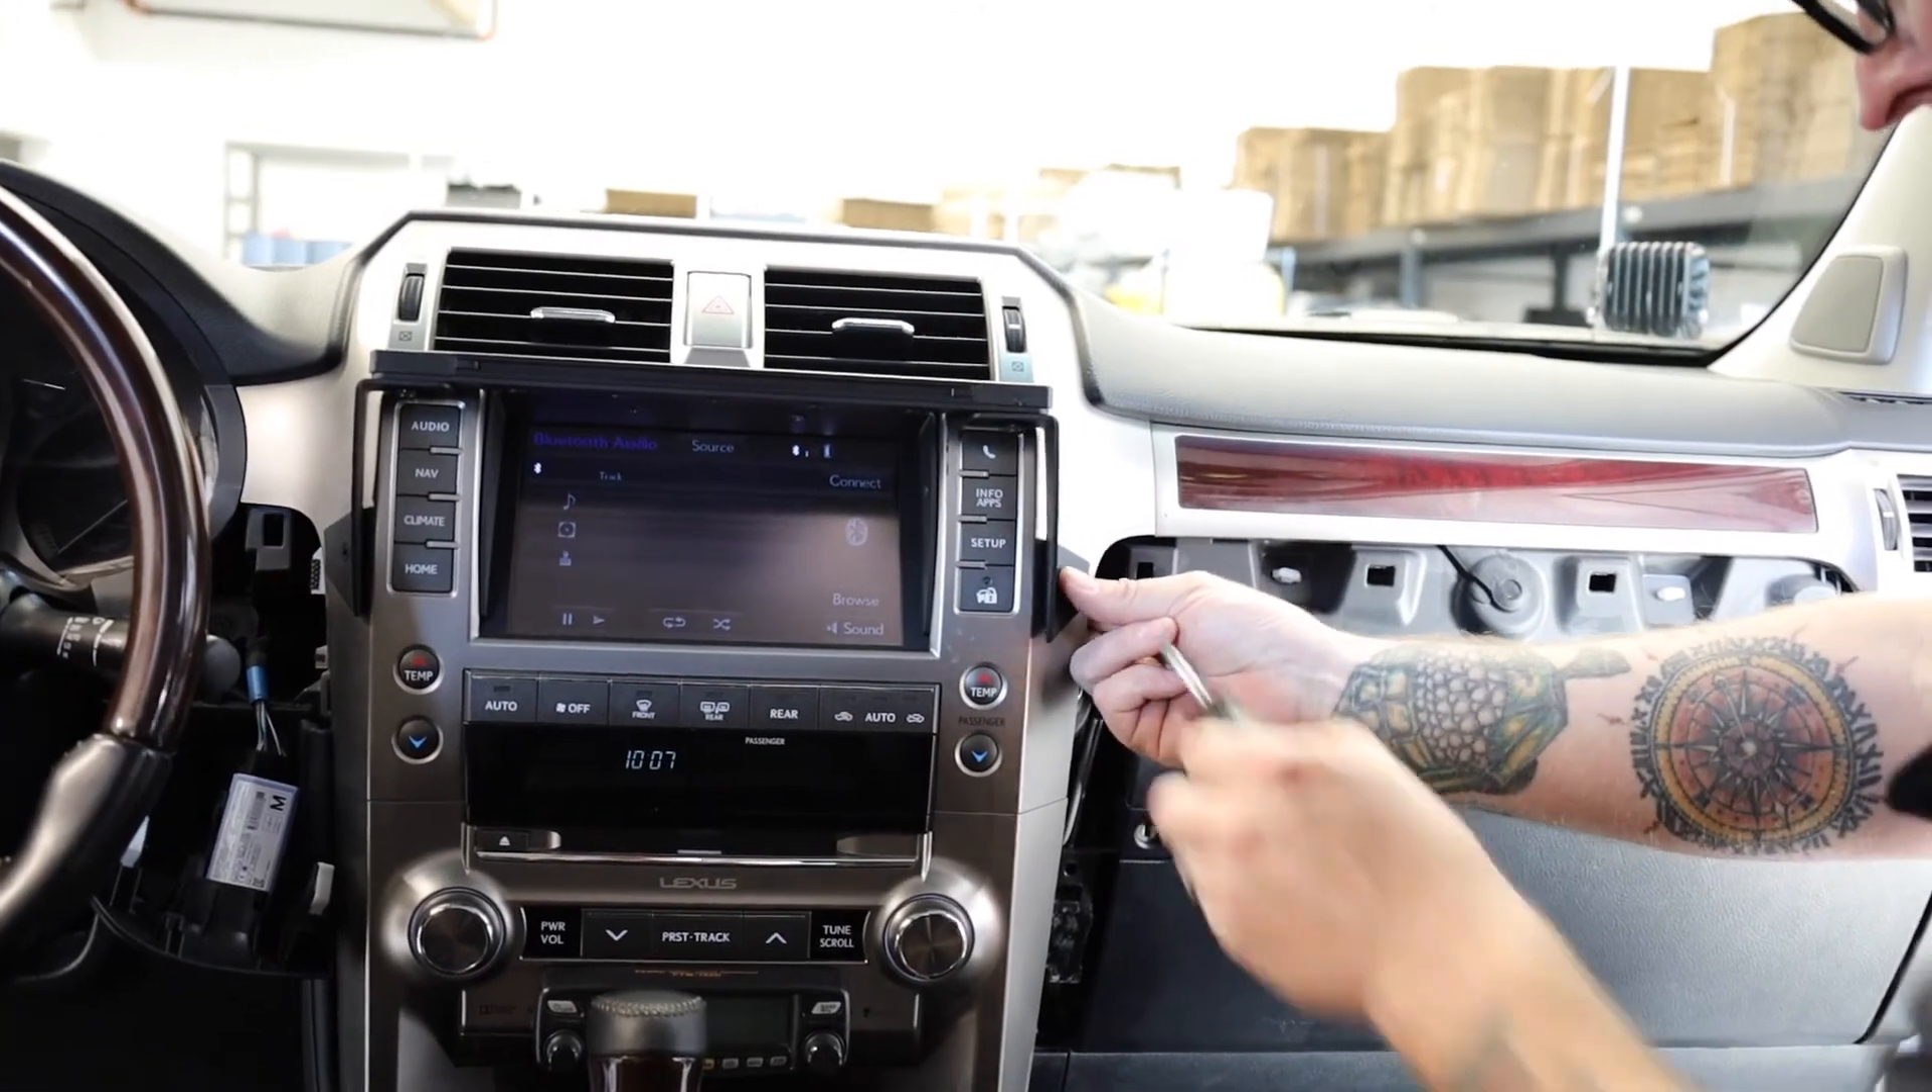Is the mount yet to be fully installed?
Yes.